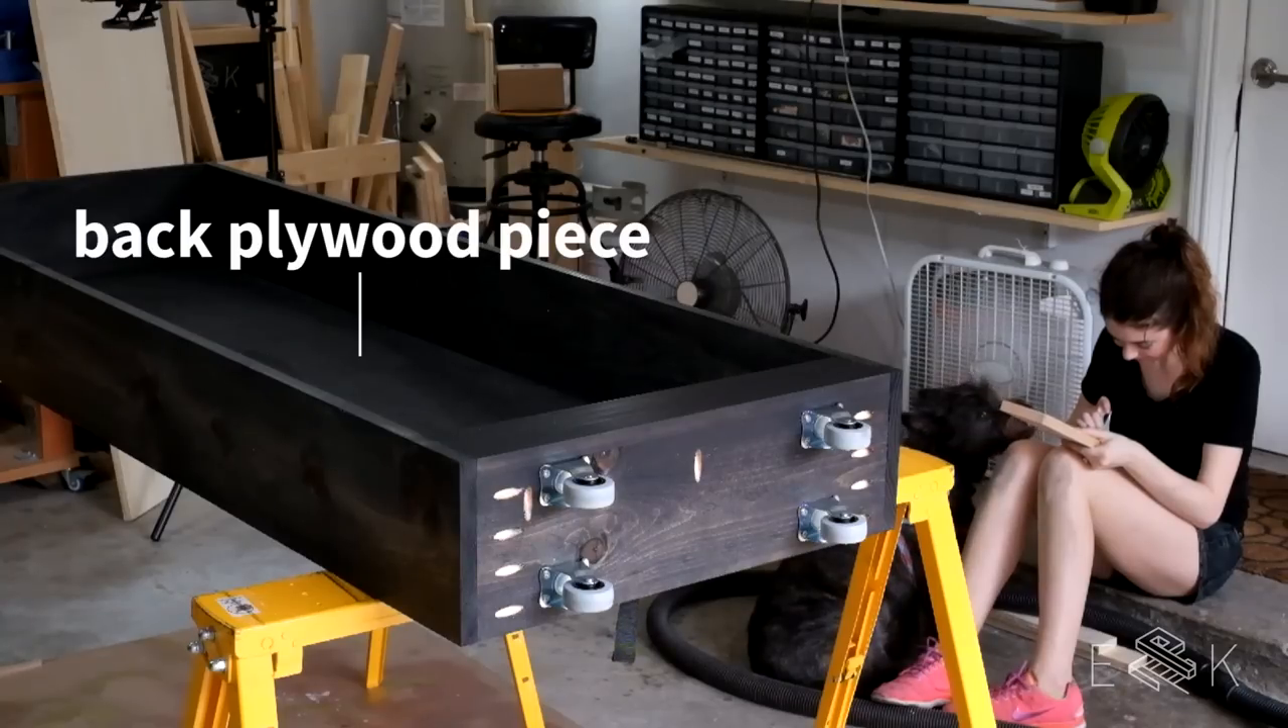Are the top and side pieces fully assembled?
Yes.